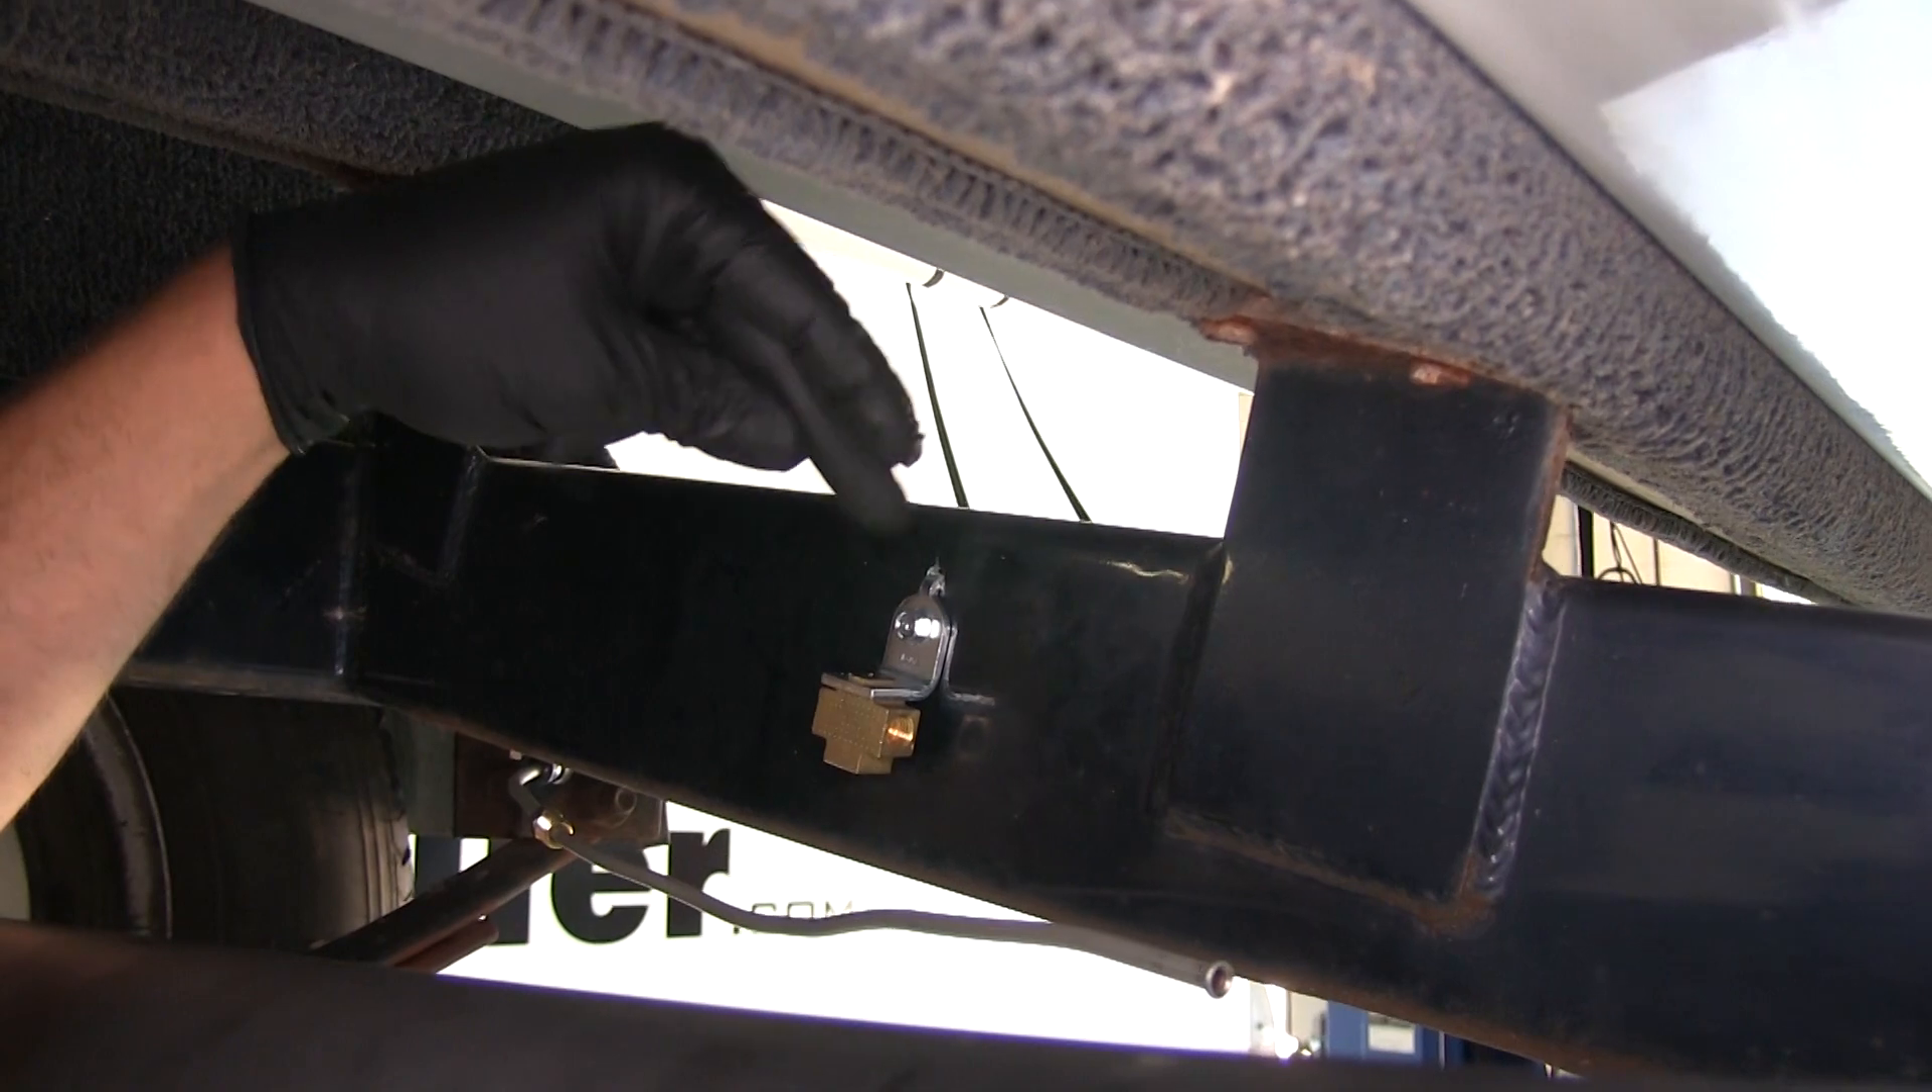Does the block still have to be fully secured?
No.